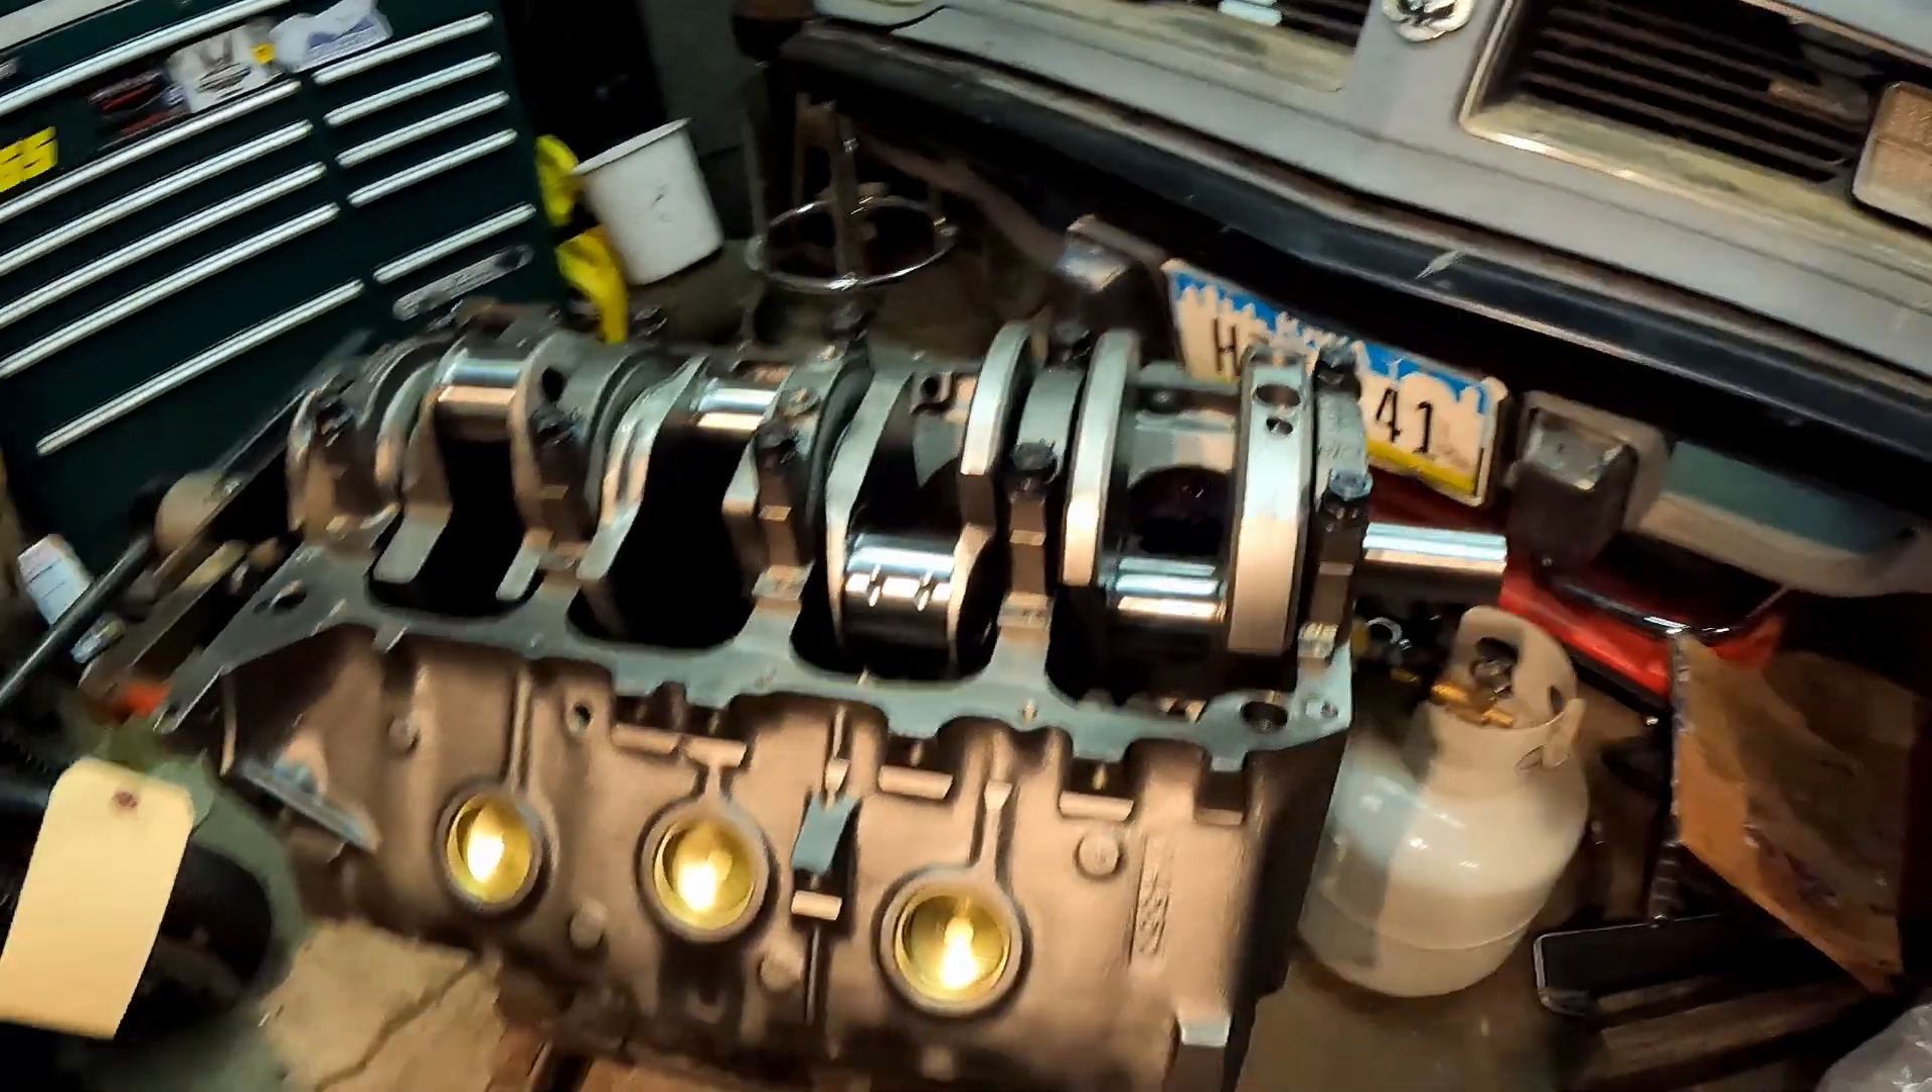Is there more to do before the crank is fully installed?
No.